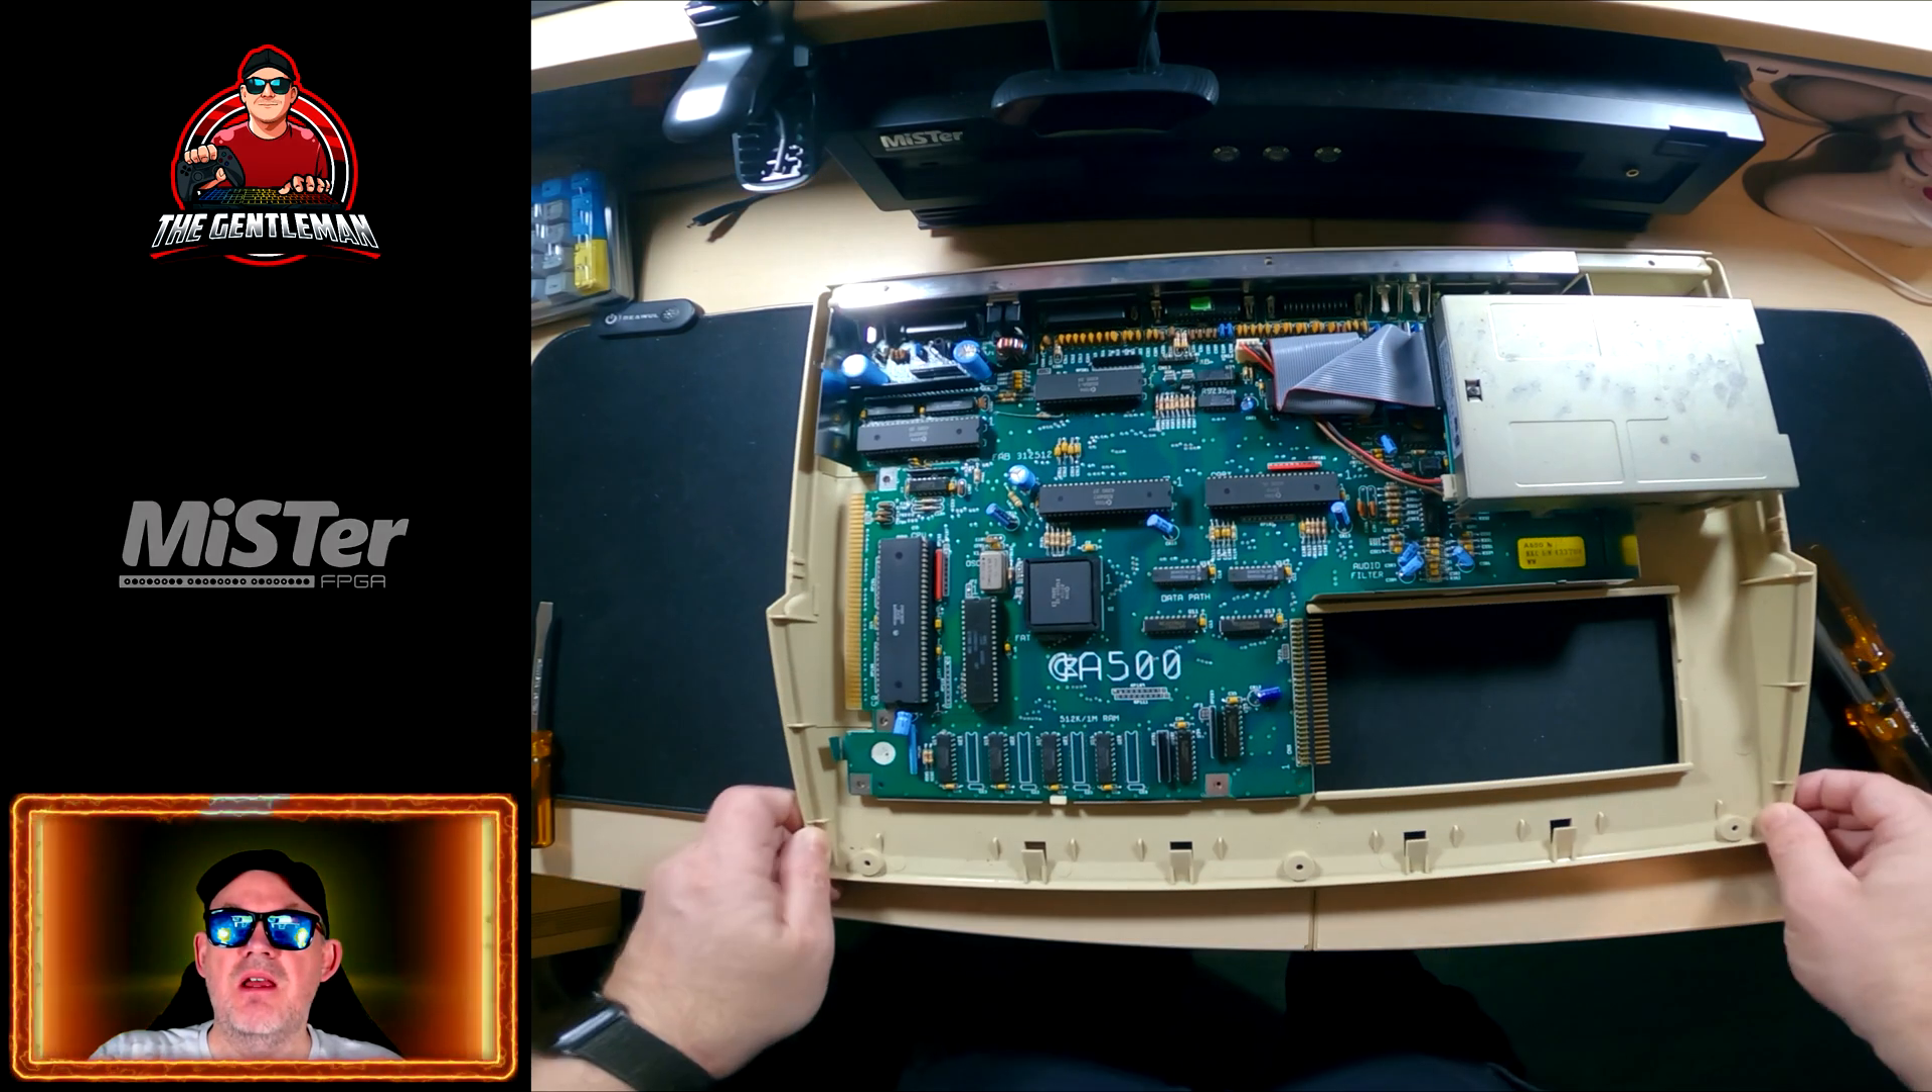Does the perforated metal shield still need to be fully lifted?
No.